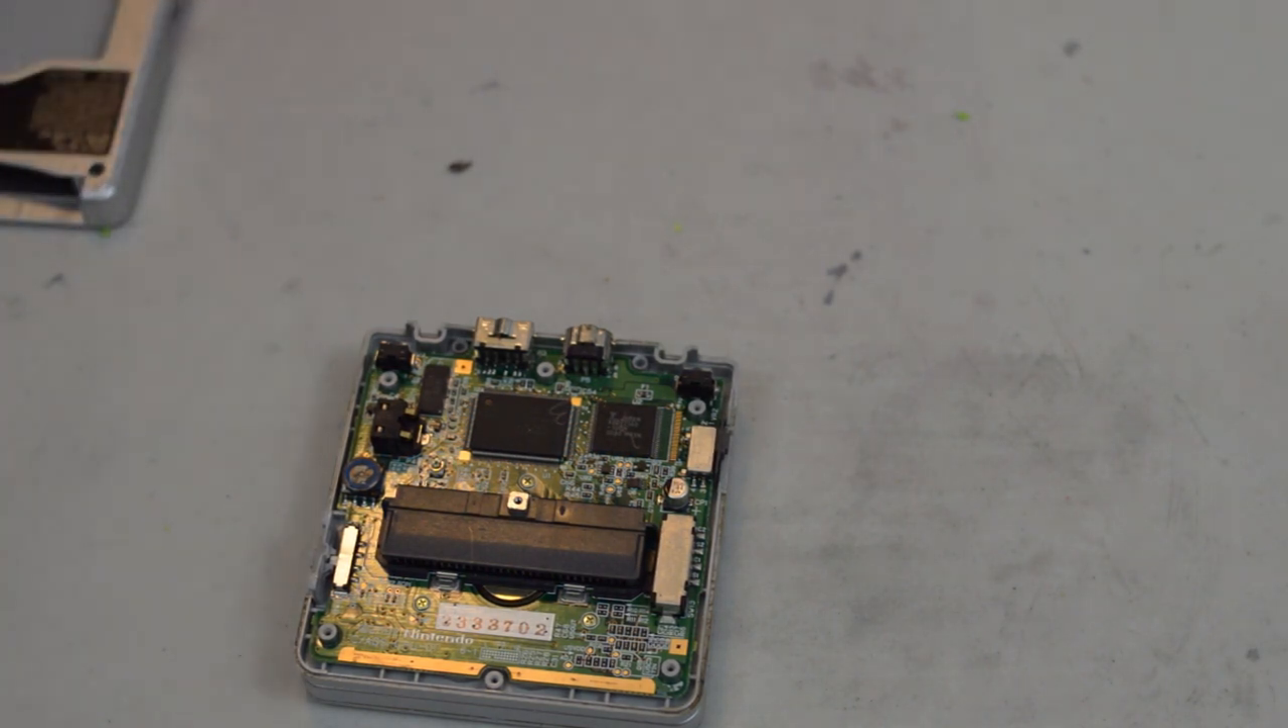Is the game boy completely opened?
Yes.